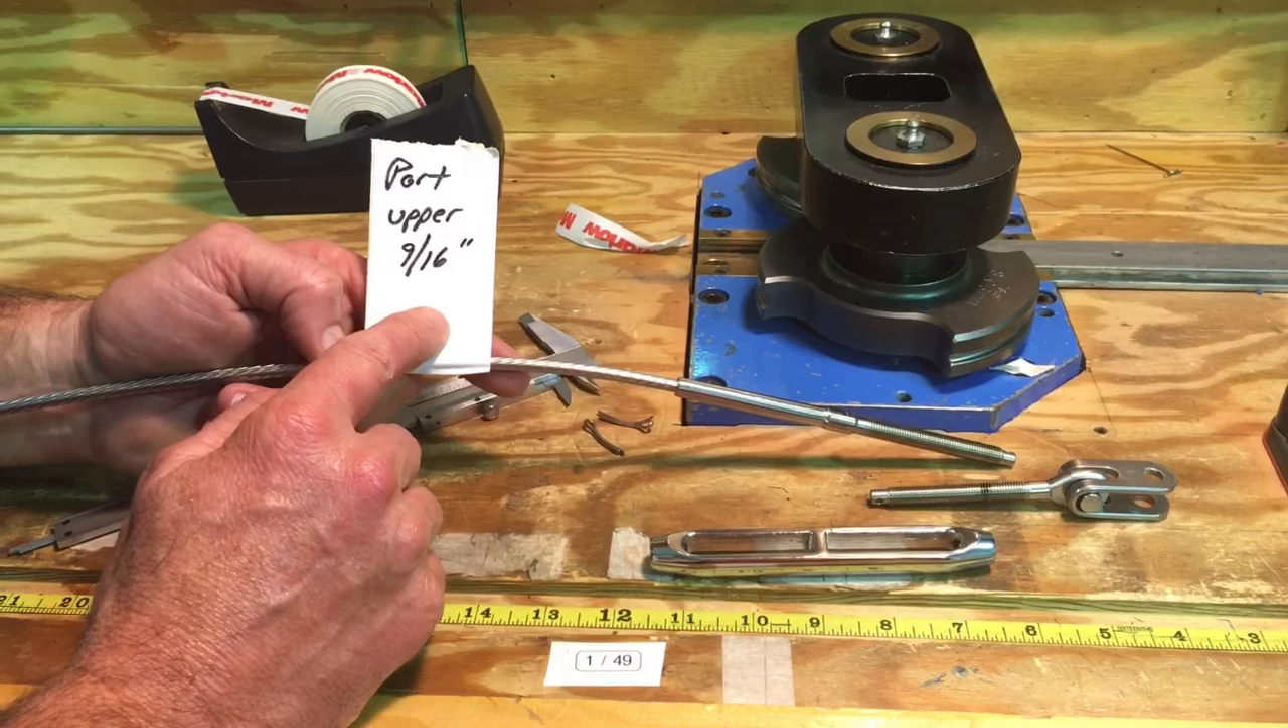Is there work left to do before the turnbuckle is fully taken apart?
No.